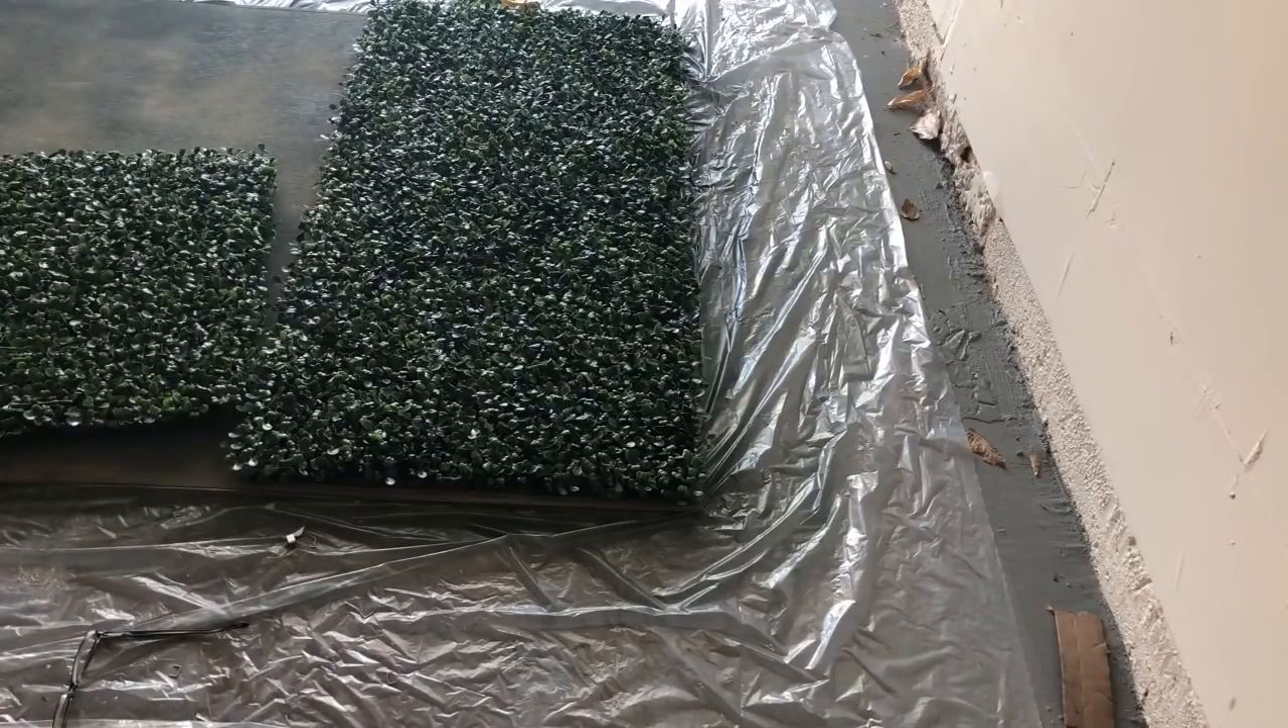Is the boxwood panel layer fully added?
No.